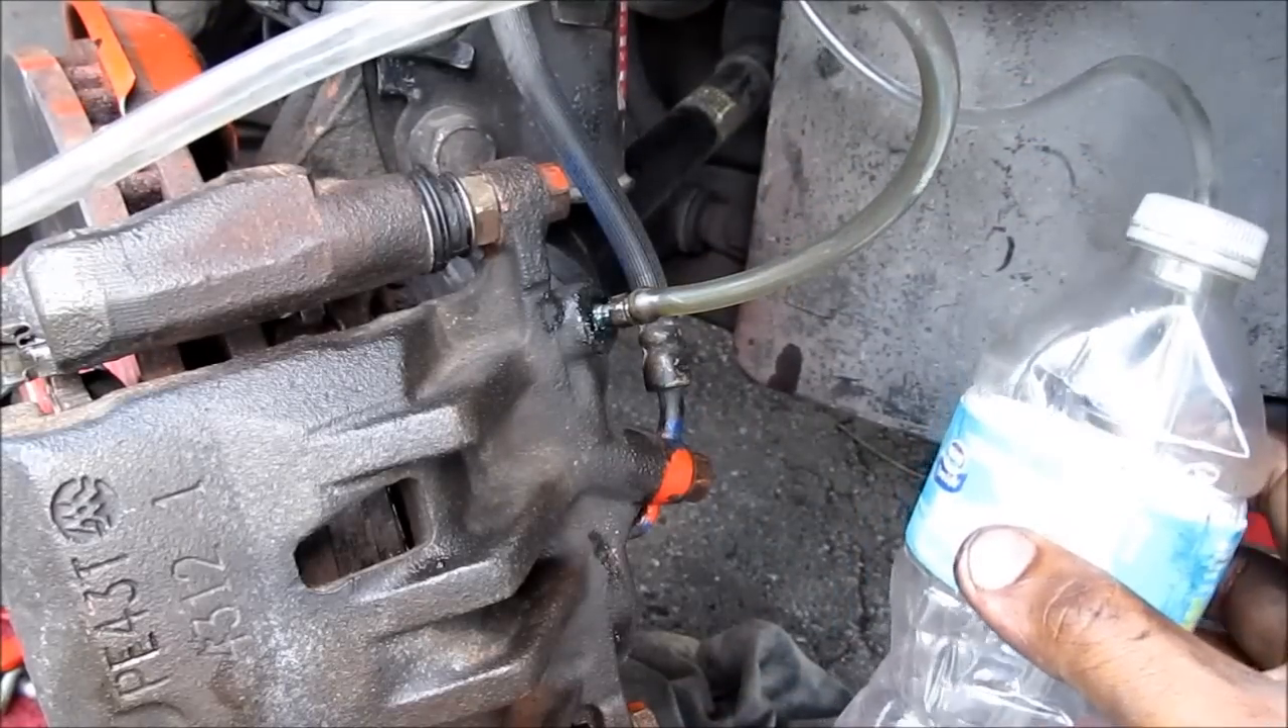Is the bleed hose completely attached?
Yes.